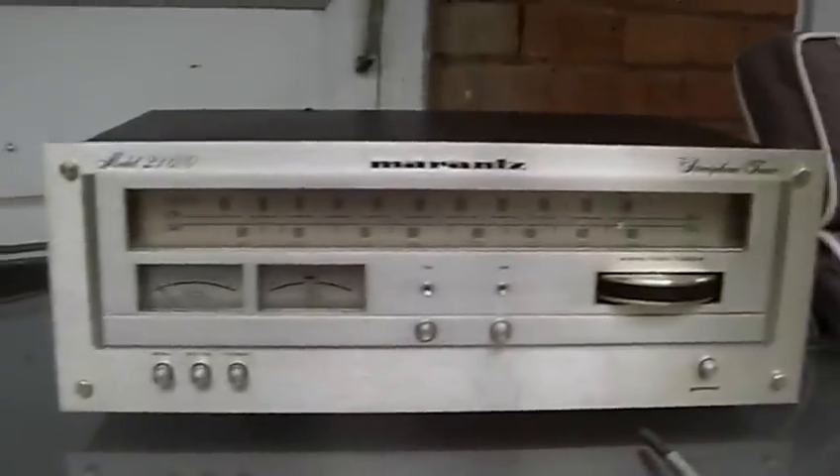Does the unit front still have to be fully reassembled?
No.